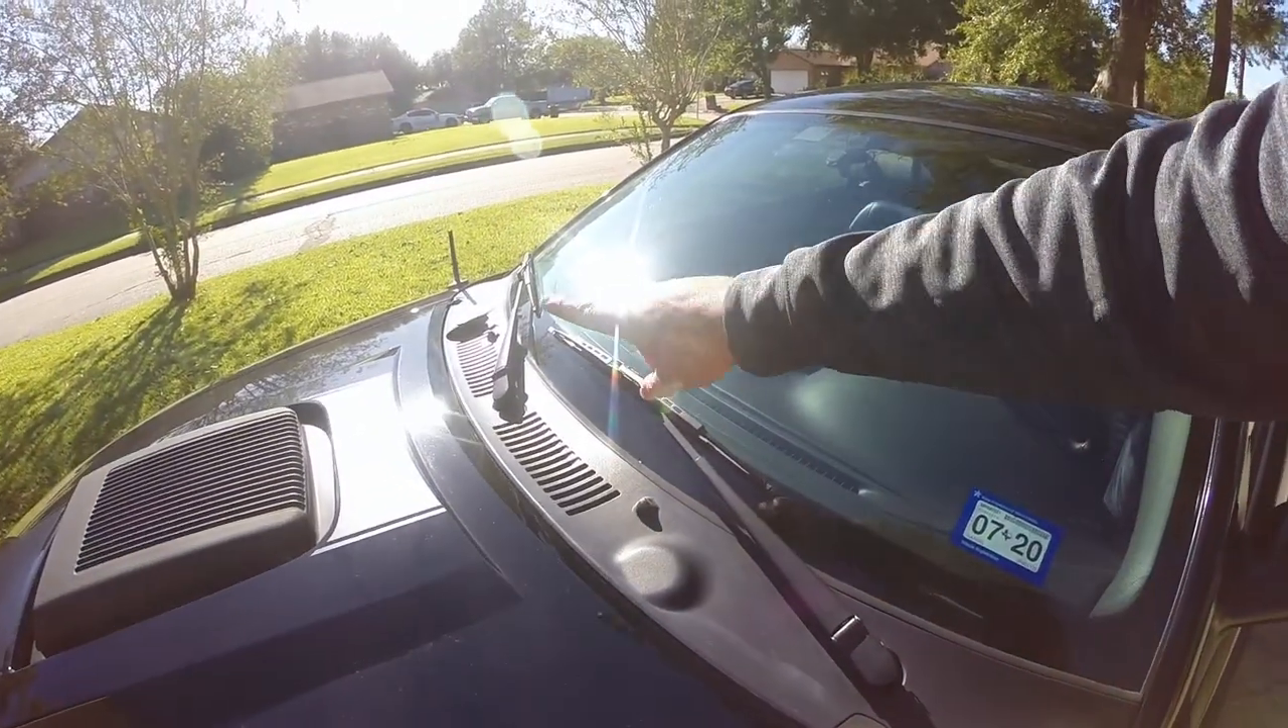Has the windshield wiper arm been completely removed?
No.